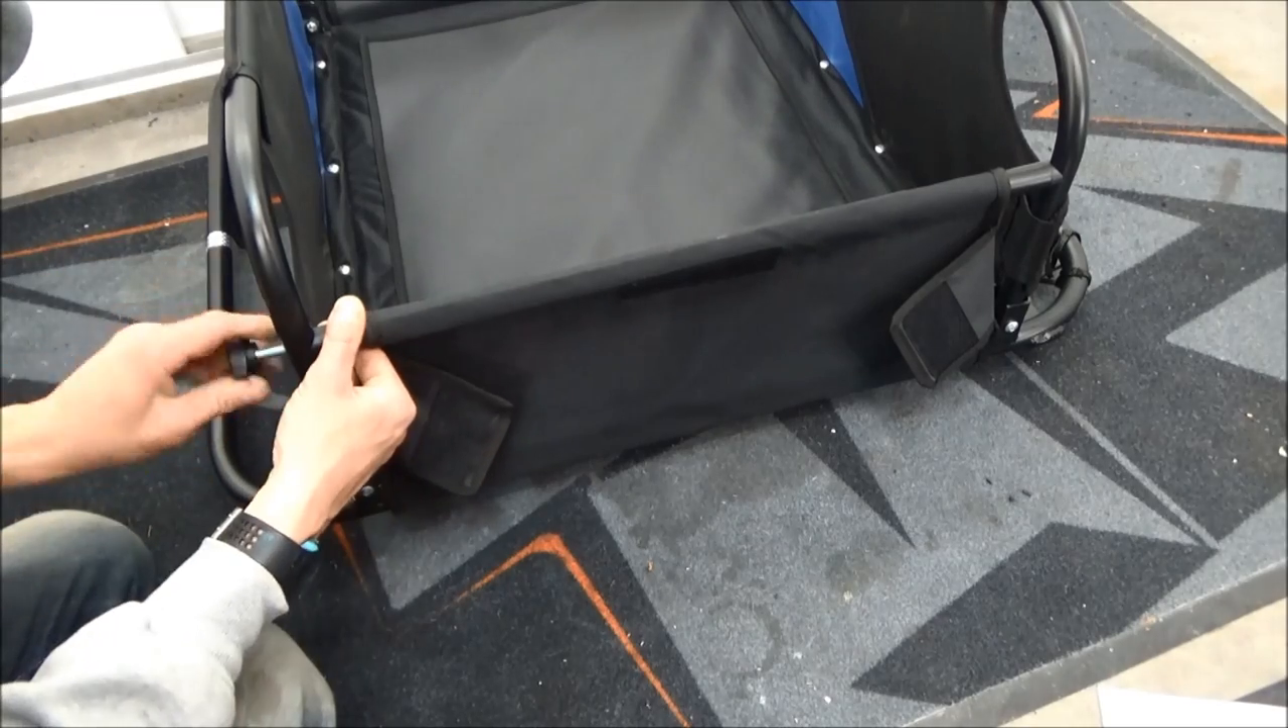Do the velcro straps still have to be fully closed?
Yes.